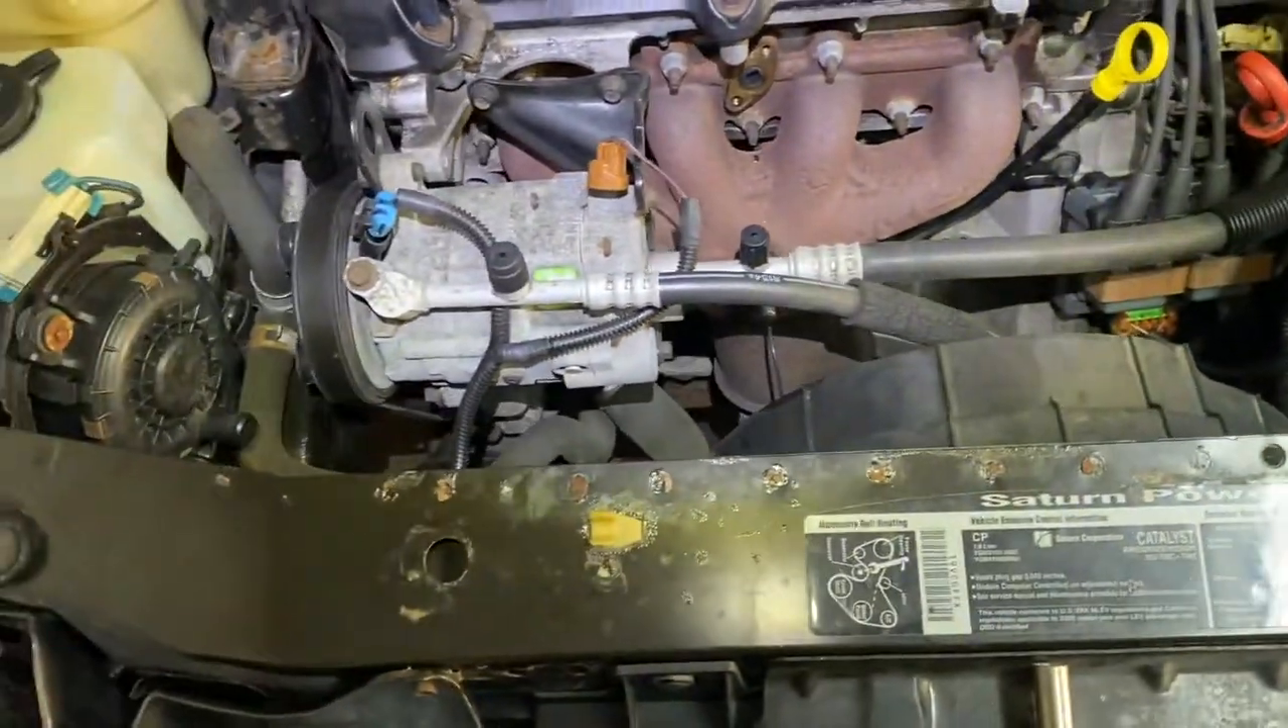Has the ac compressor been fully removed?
No.